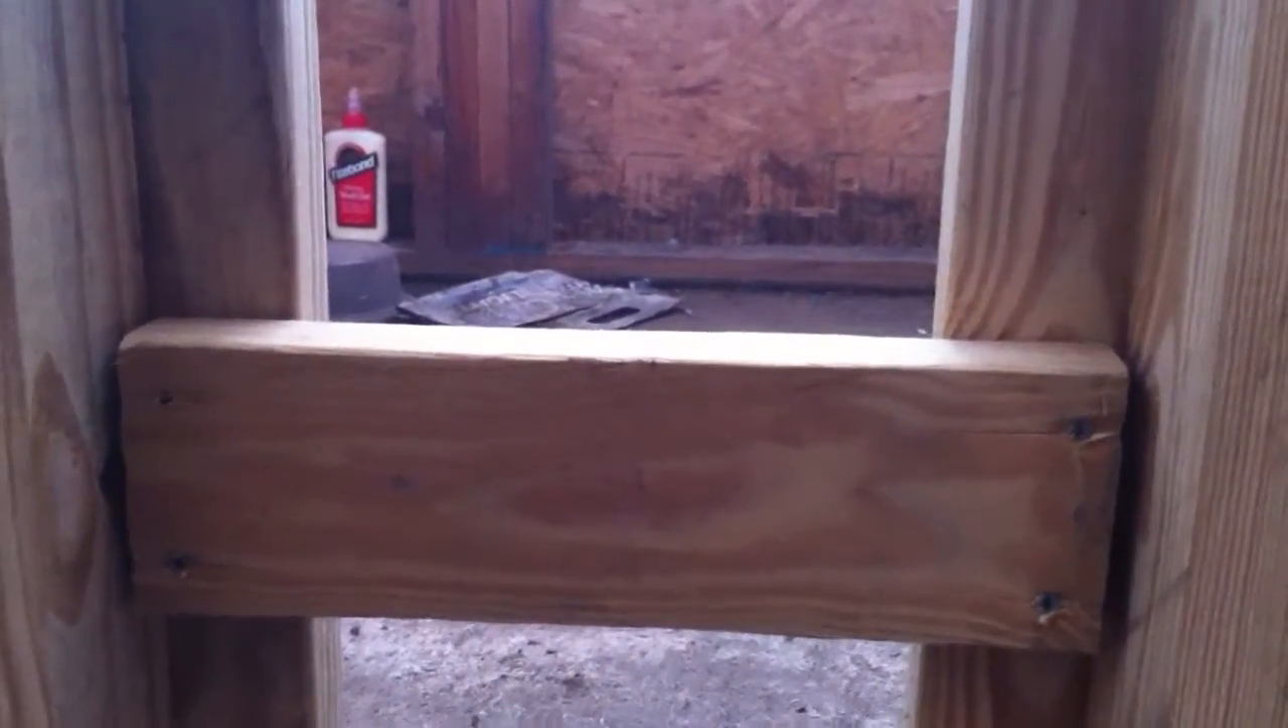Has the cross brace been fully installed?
Yes.